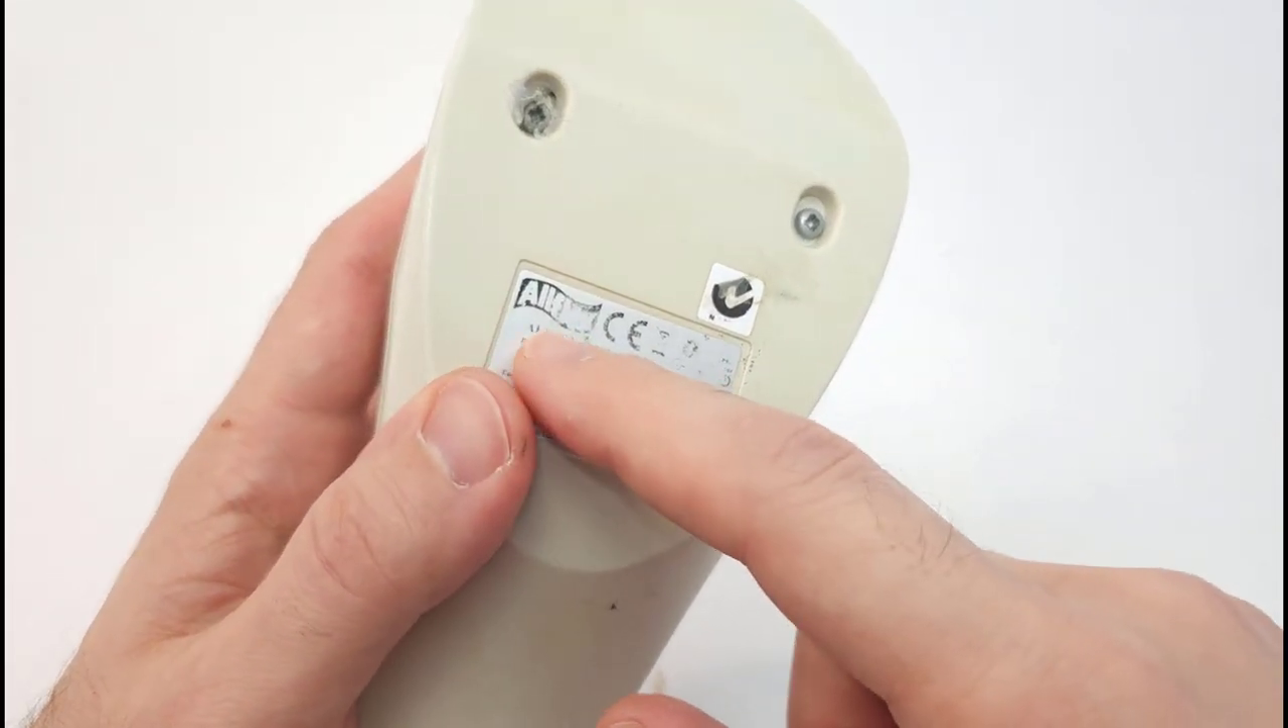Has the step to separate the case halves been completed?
No.